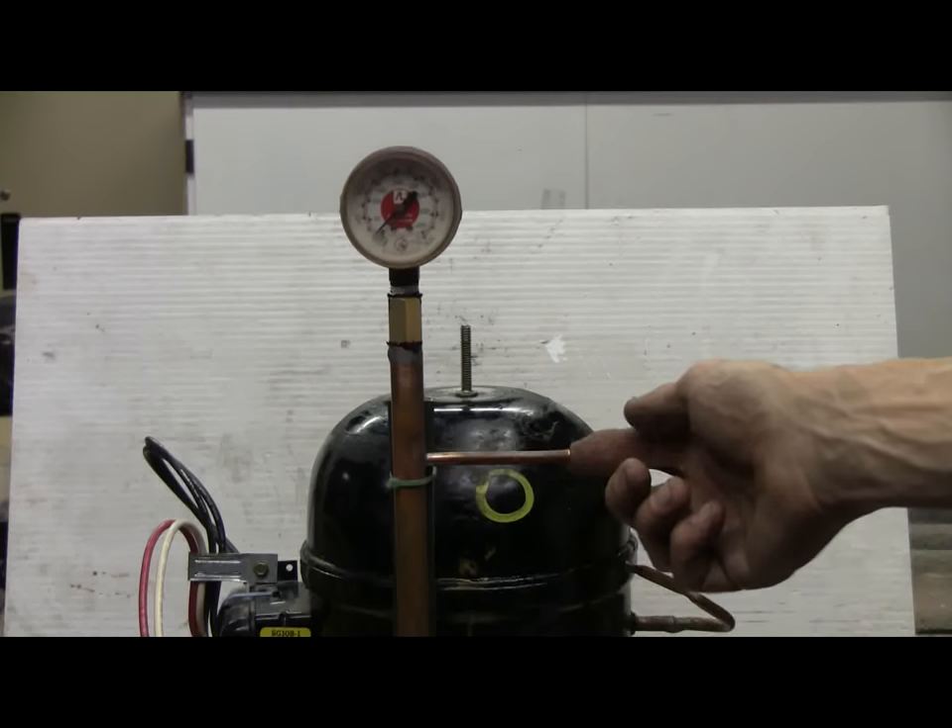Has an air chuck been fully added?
No.